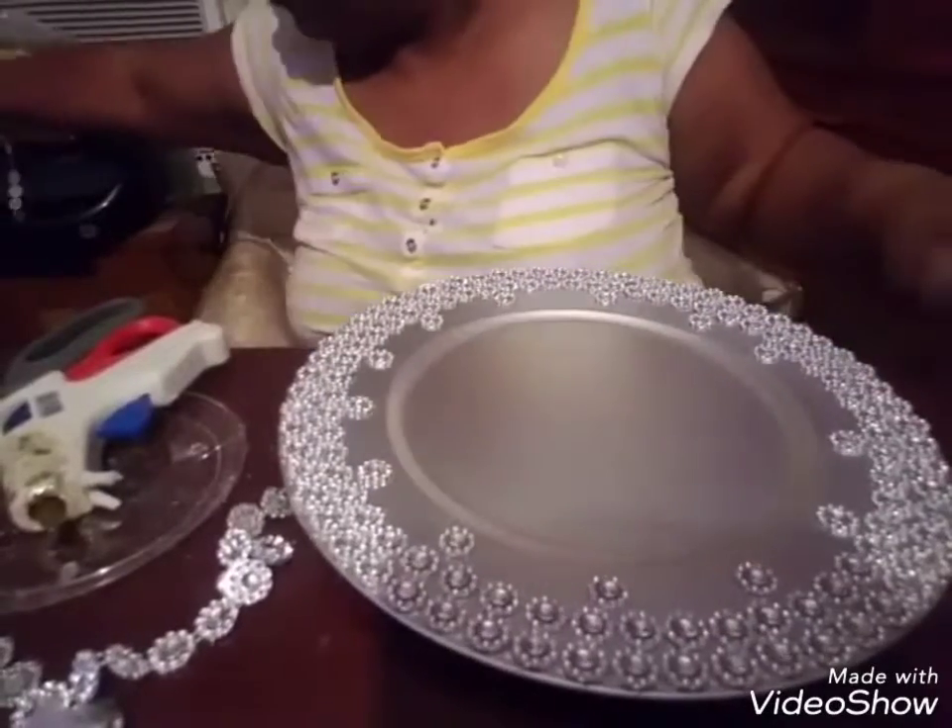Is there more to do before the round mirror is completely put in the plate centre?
Yes.